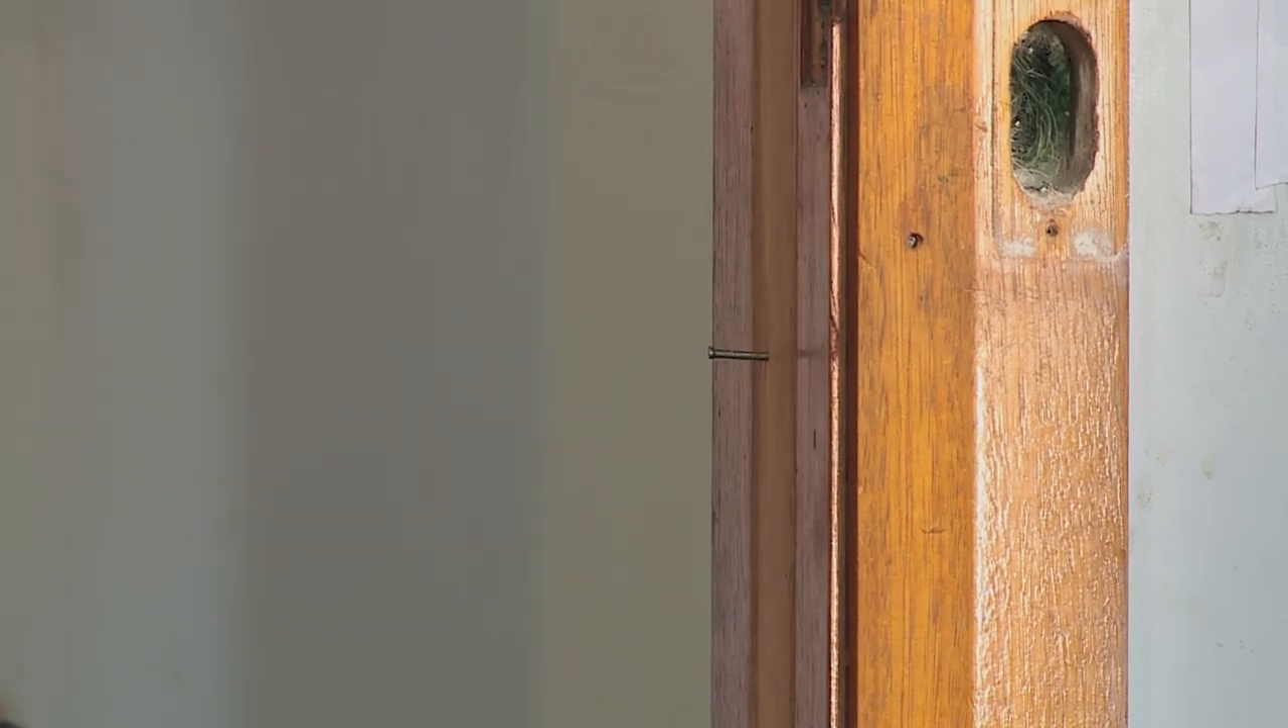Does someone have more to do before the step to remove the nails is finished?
Yes.